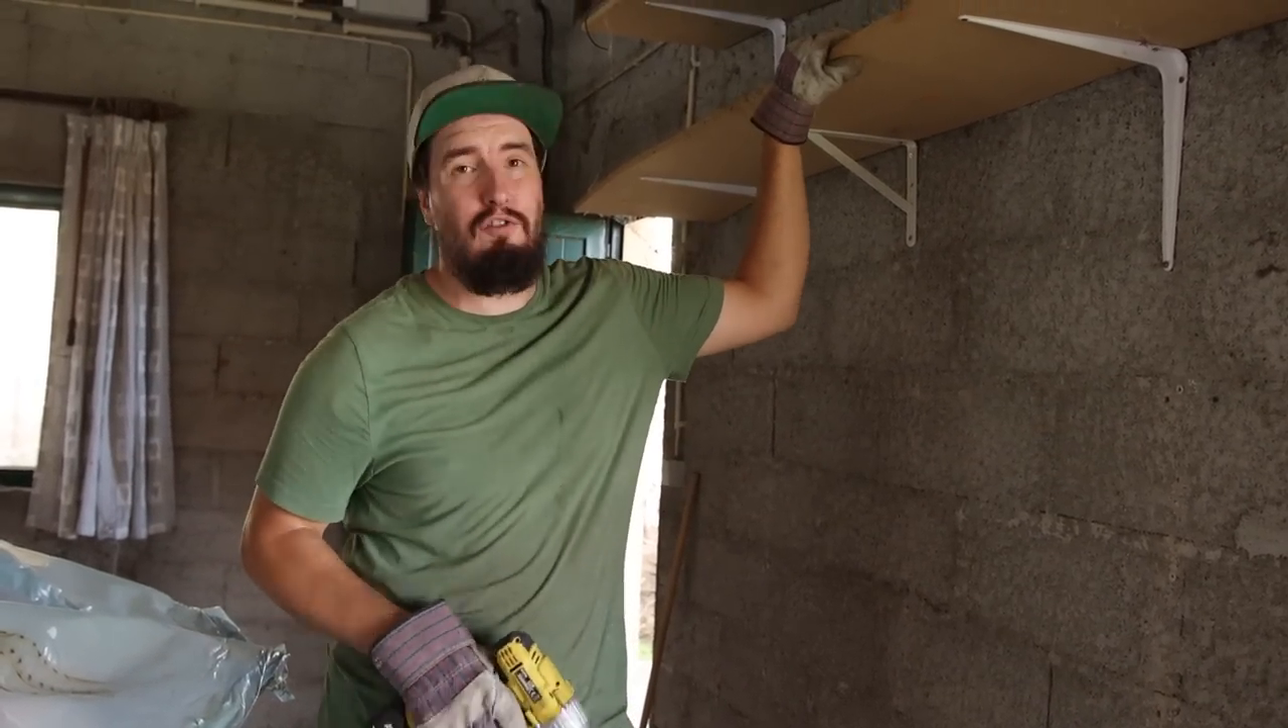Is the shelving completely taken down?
No.